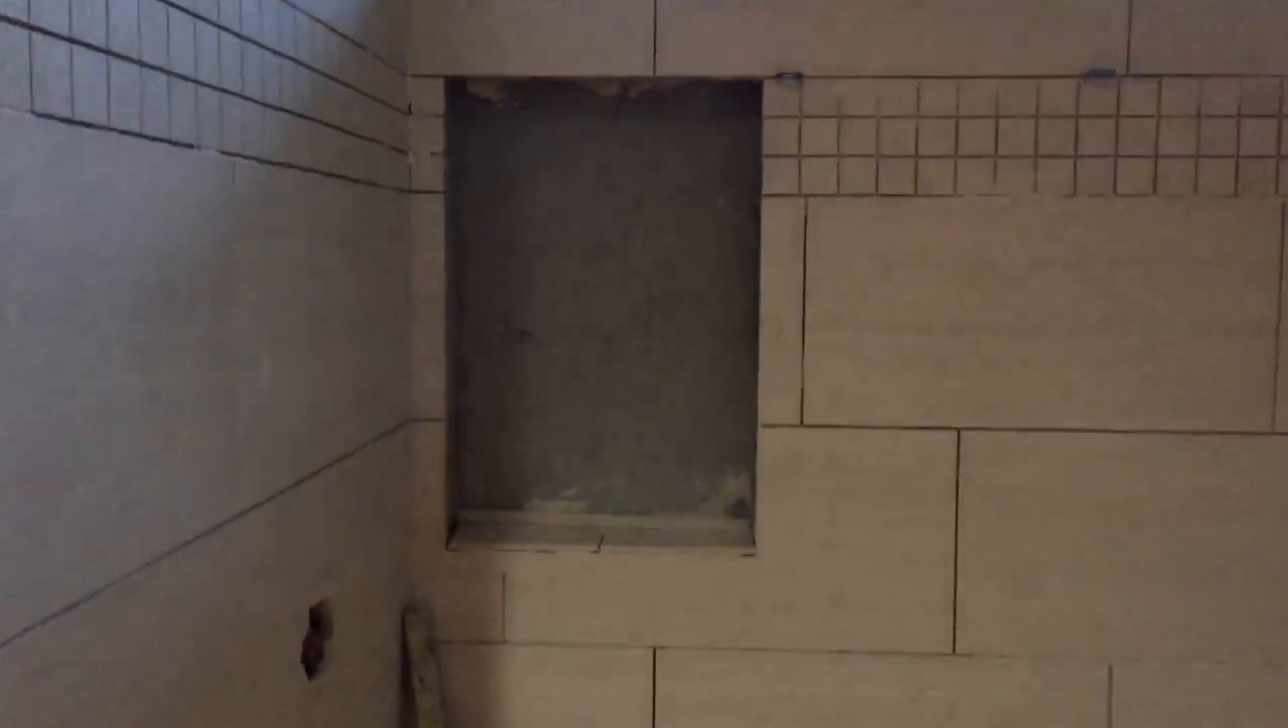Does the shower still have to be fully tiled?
Yes.